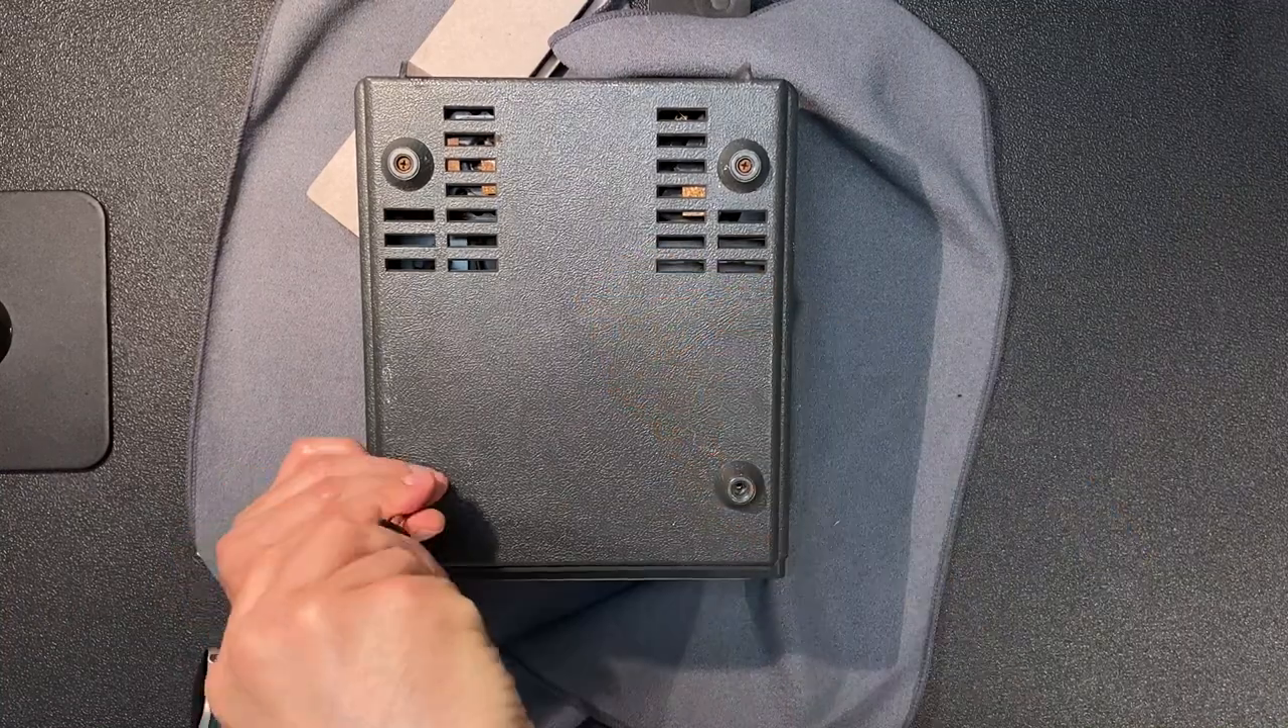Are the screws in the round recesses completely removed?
No.